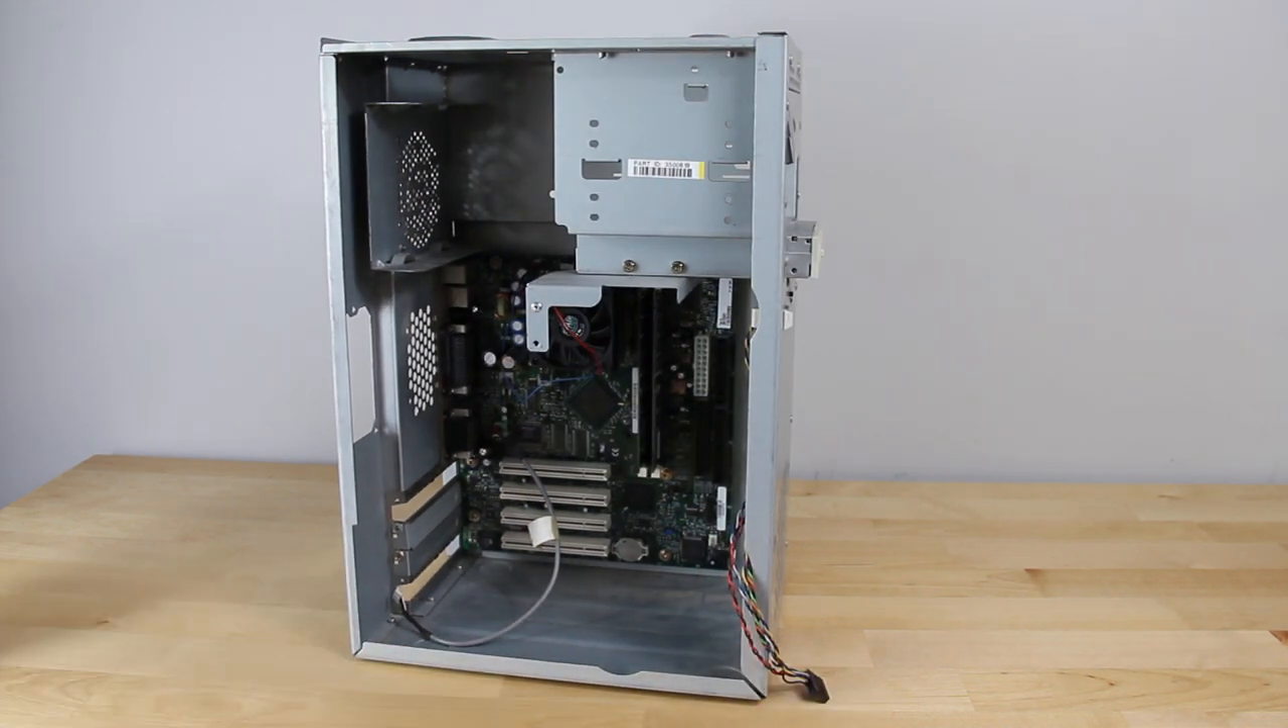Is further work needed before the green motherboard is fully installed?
No.